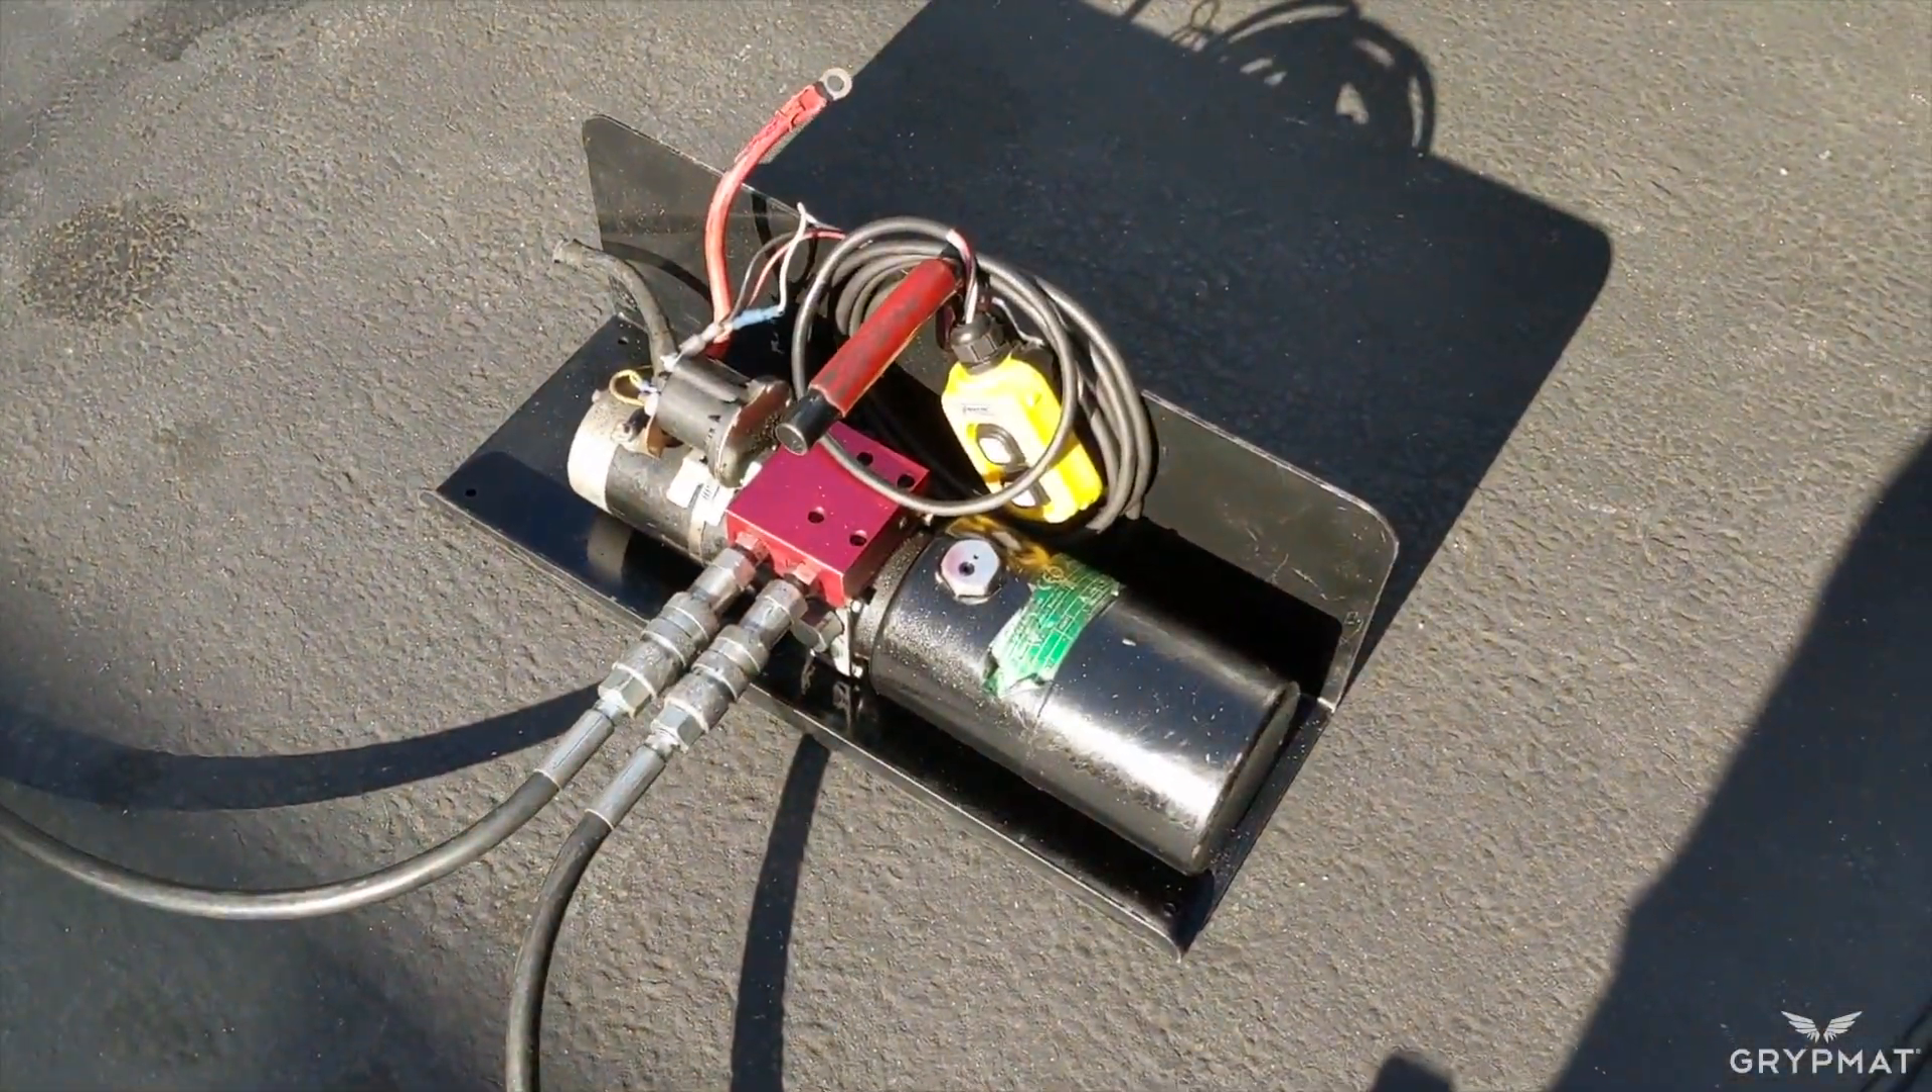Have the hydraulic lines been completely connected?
Yes.